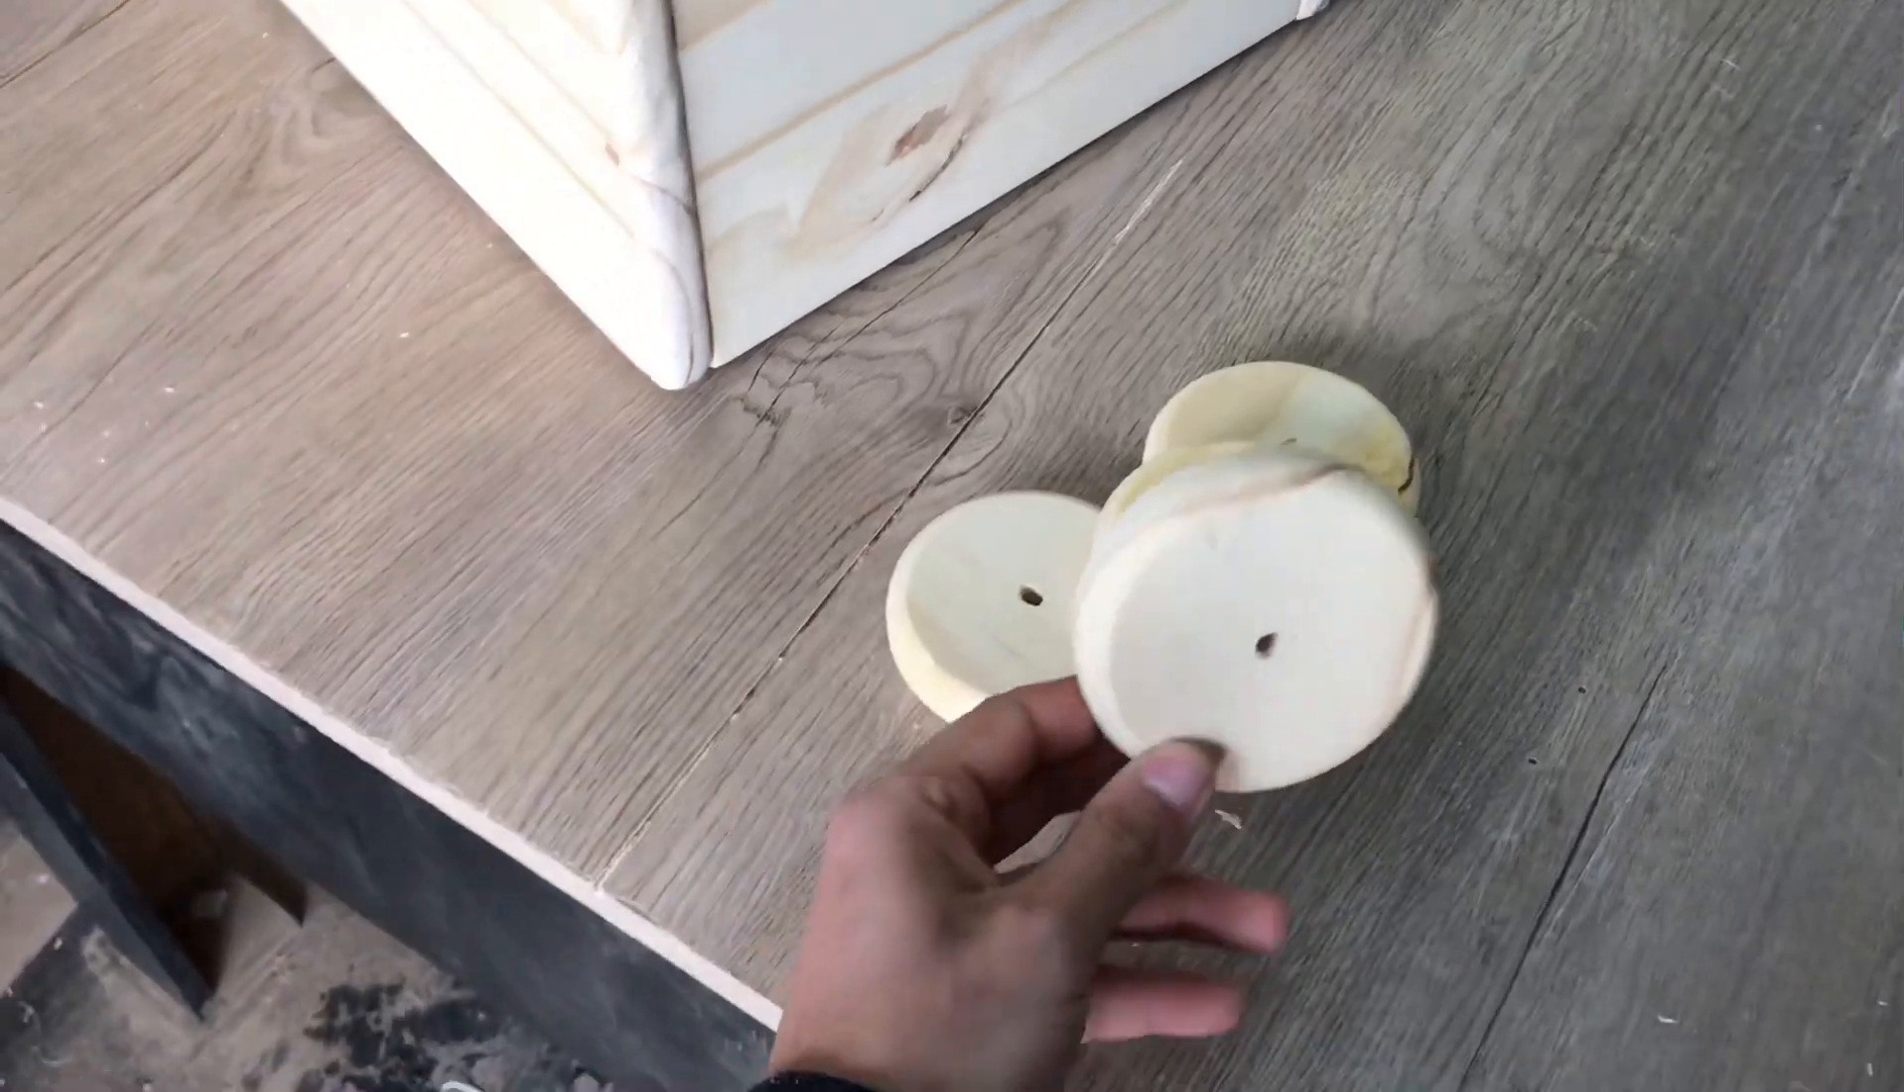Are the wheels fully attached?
No.